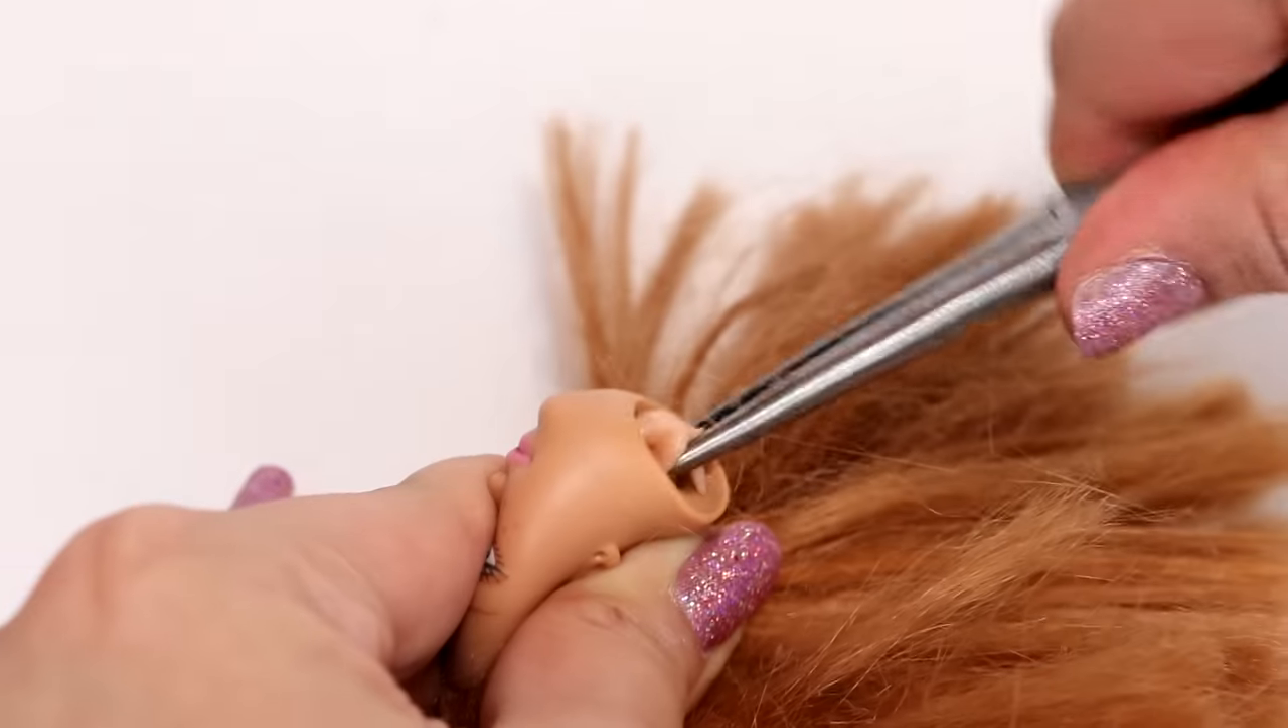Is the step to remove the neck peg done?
No.